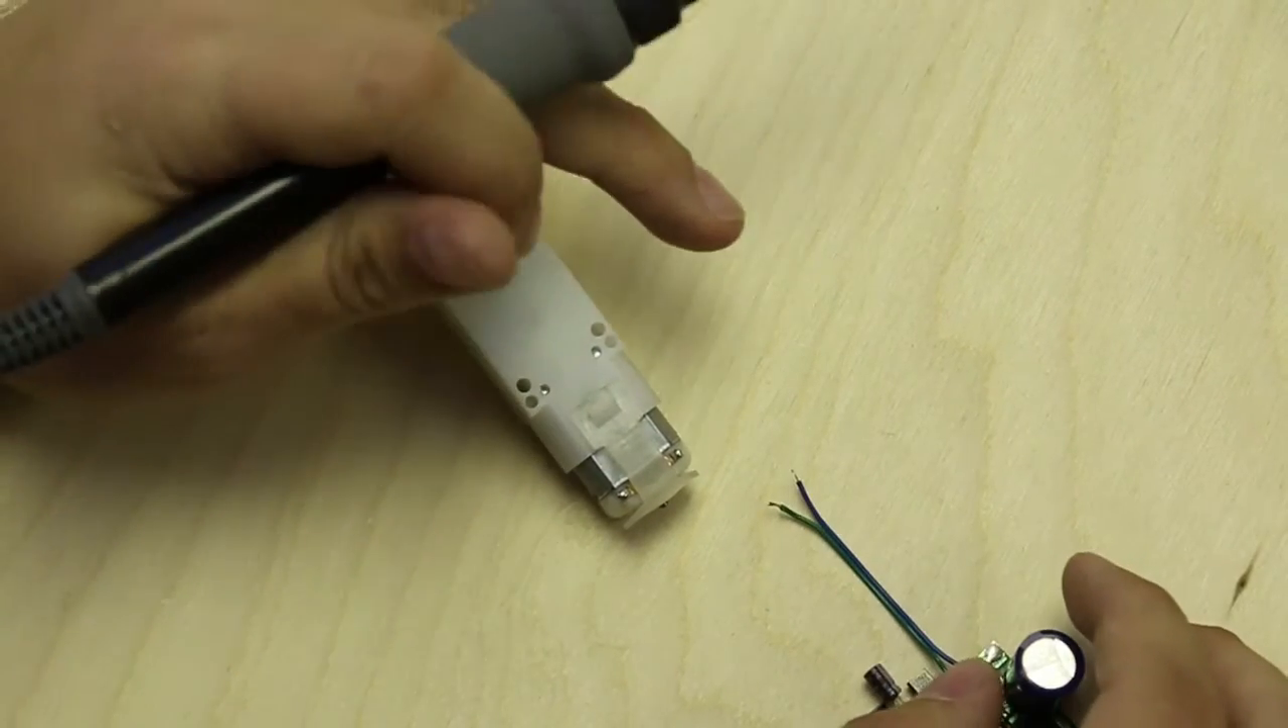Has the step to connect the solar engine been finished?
No.